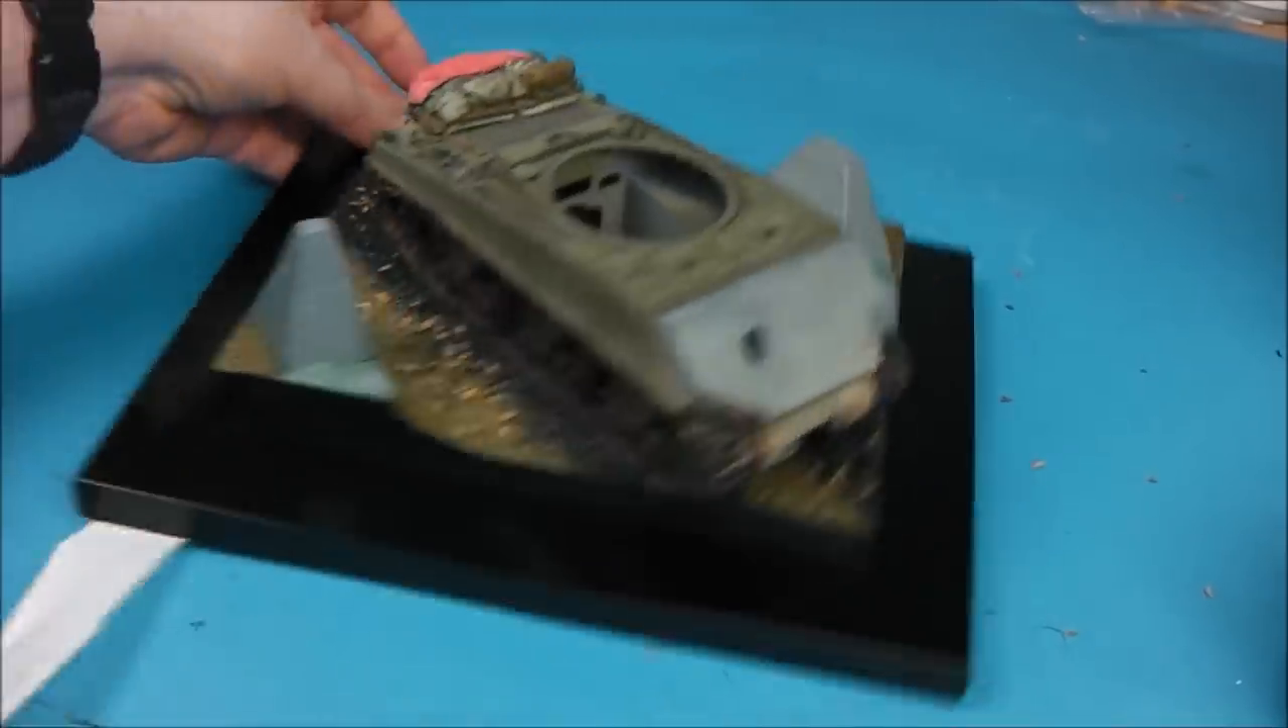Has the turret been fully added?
No.